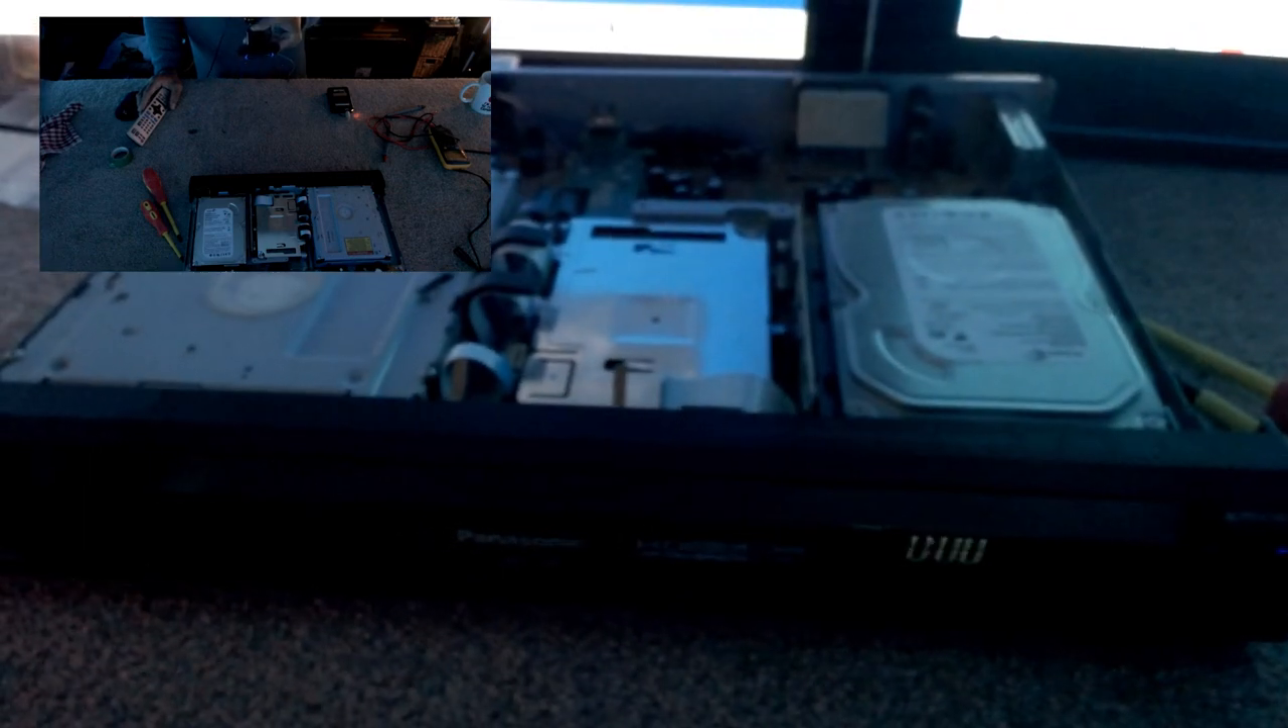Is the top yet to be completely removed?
No.